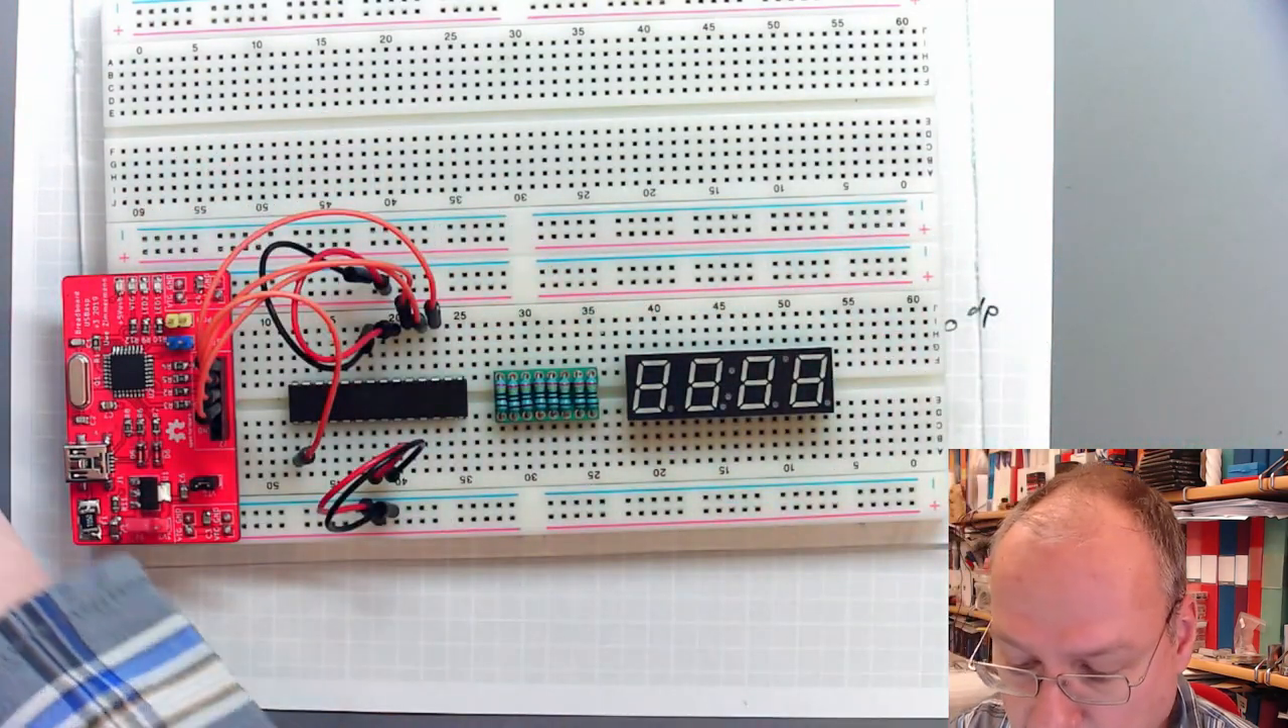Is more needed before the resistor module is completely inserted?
No.